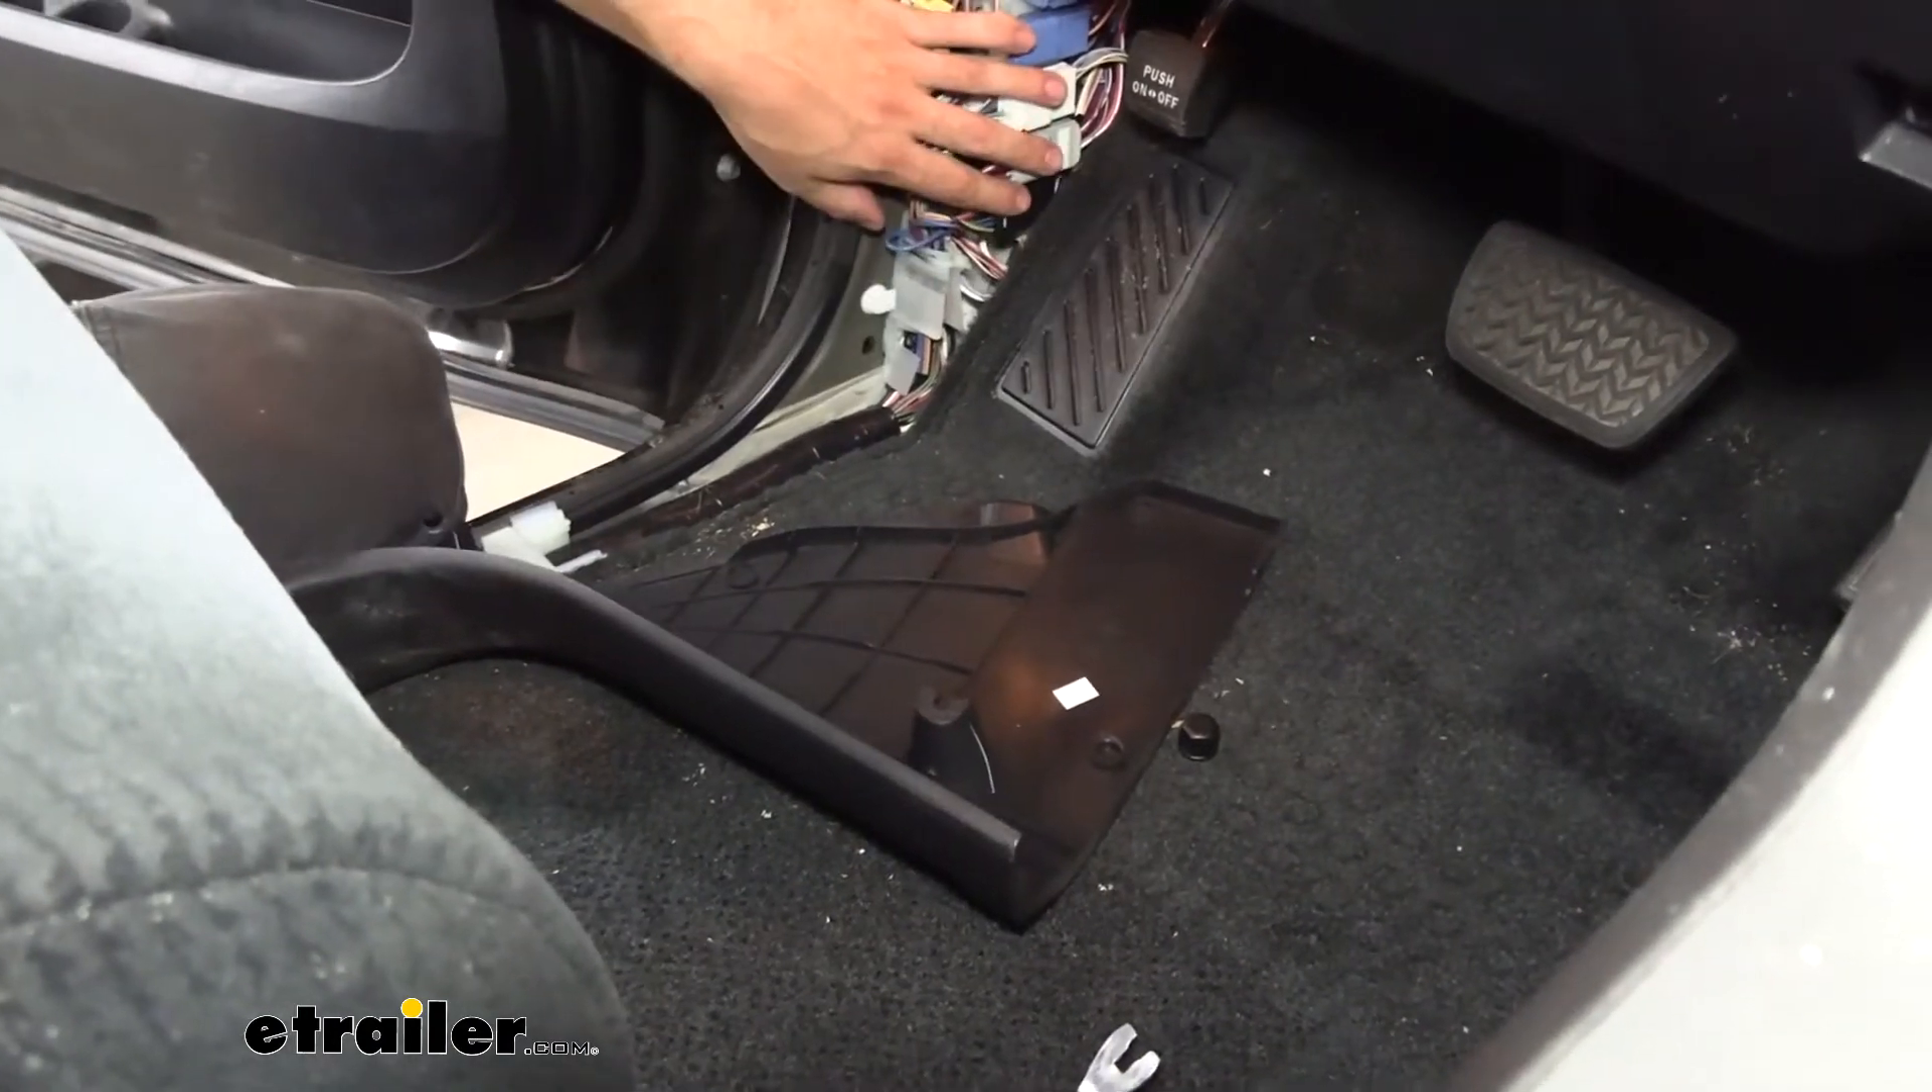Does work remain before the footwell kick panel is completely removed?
No.